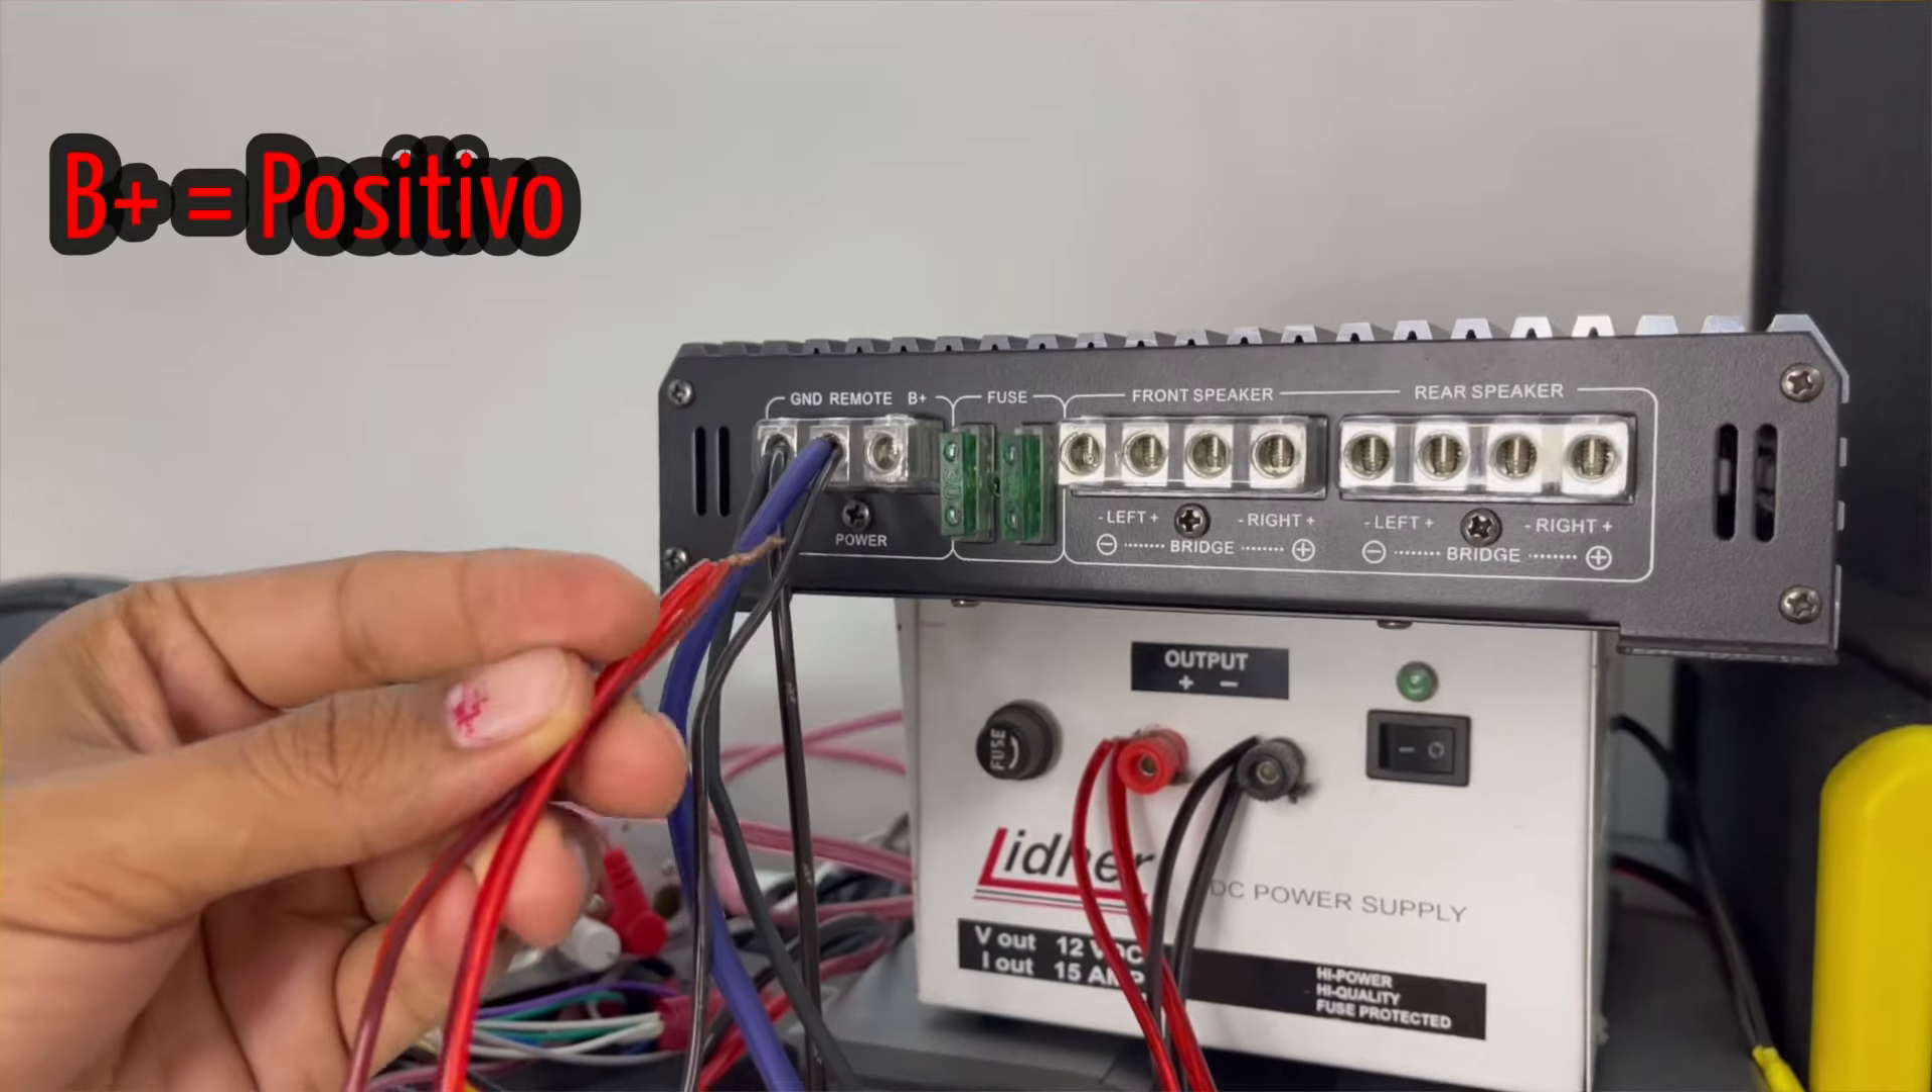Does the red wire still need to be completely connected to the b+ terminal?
Yes.